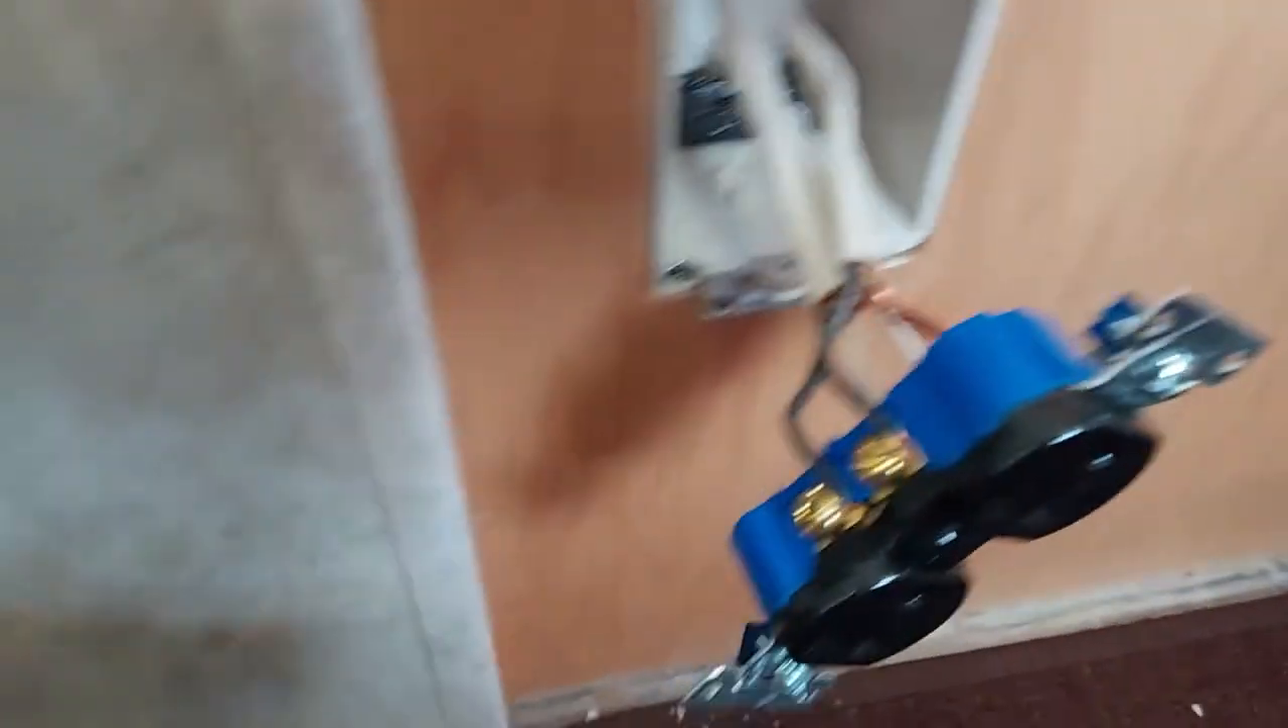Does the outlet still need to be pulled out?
No.